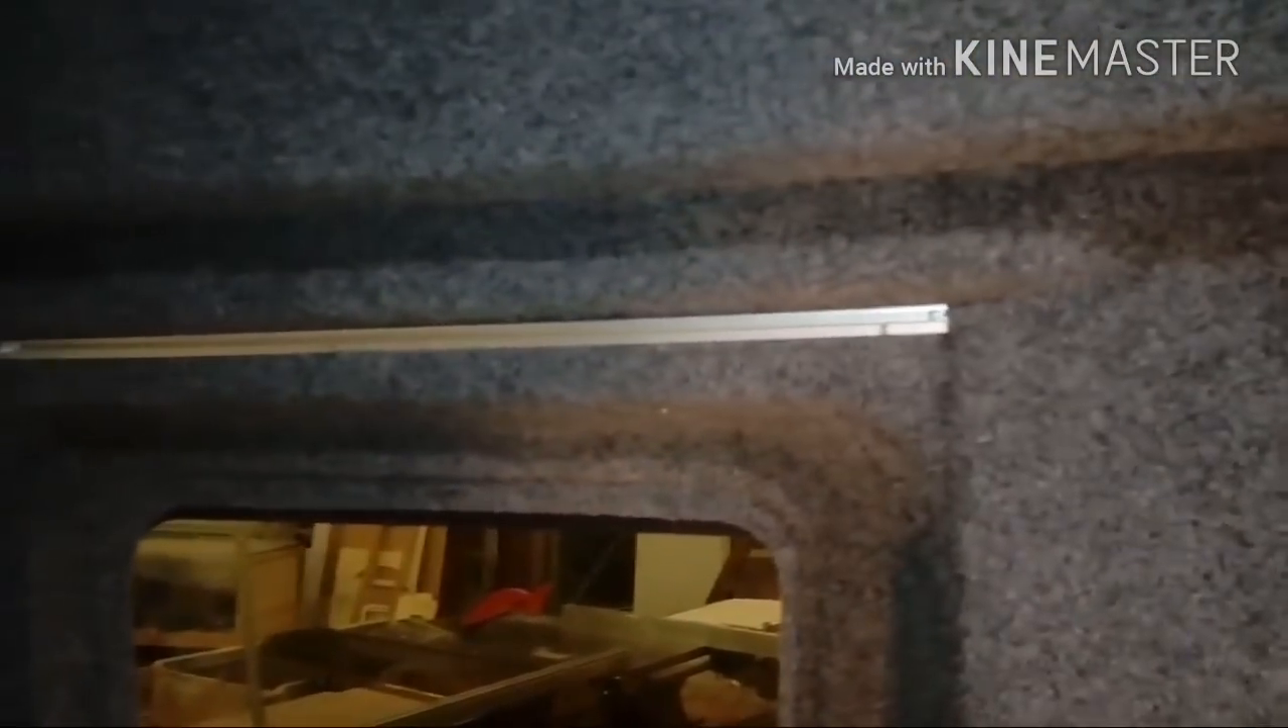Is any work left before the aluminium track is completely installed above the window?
No.